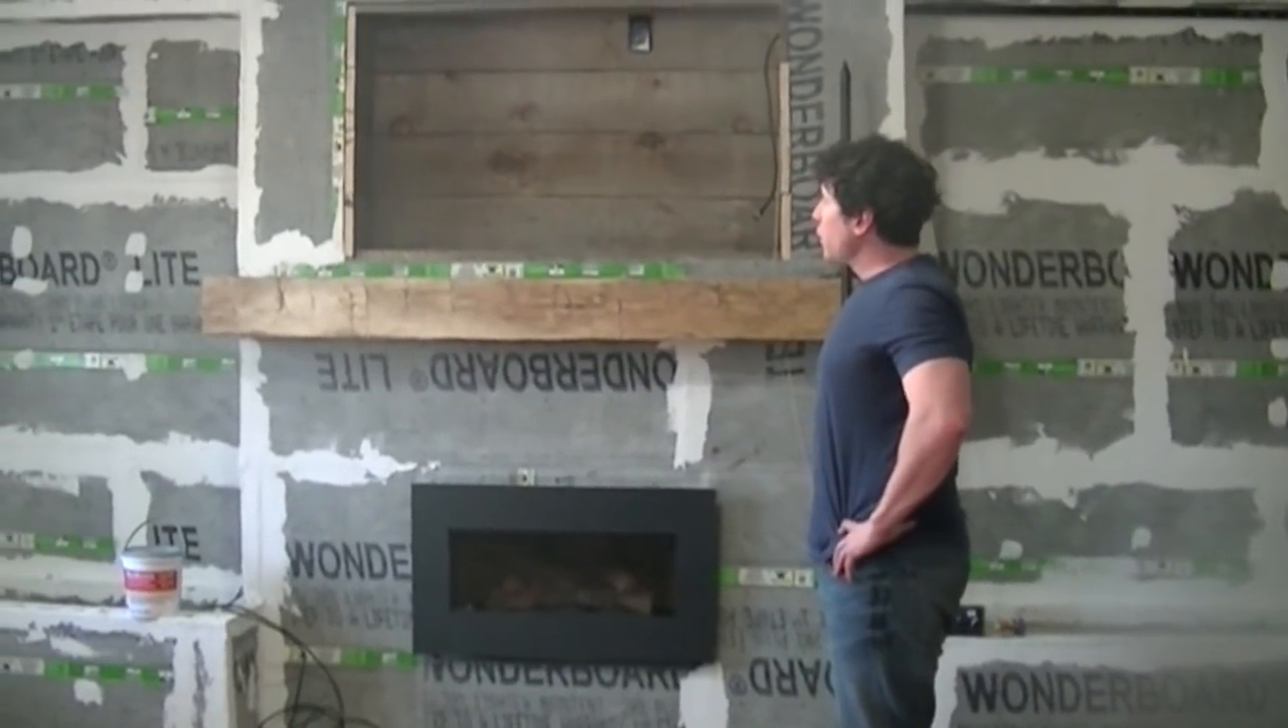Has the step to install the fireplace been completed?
Yes.